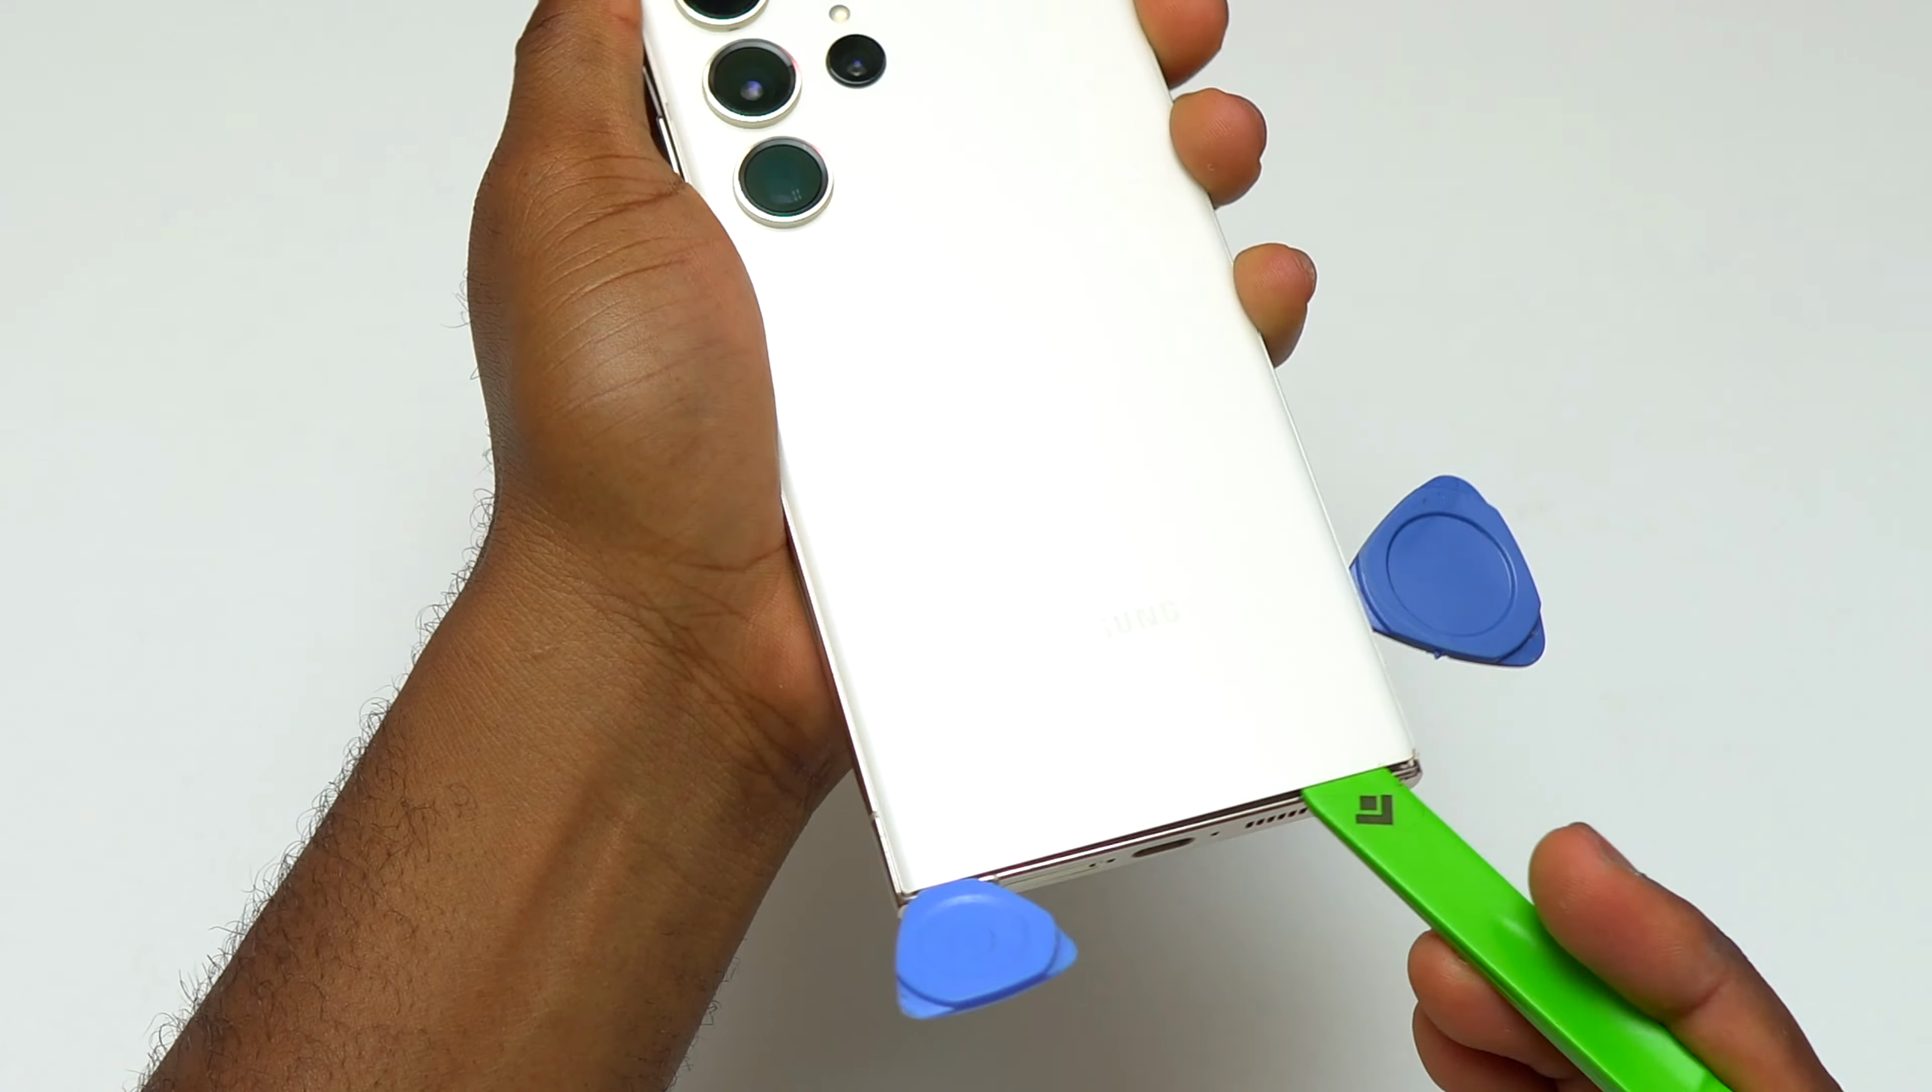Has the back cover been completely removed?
No.